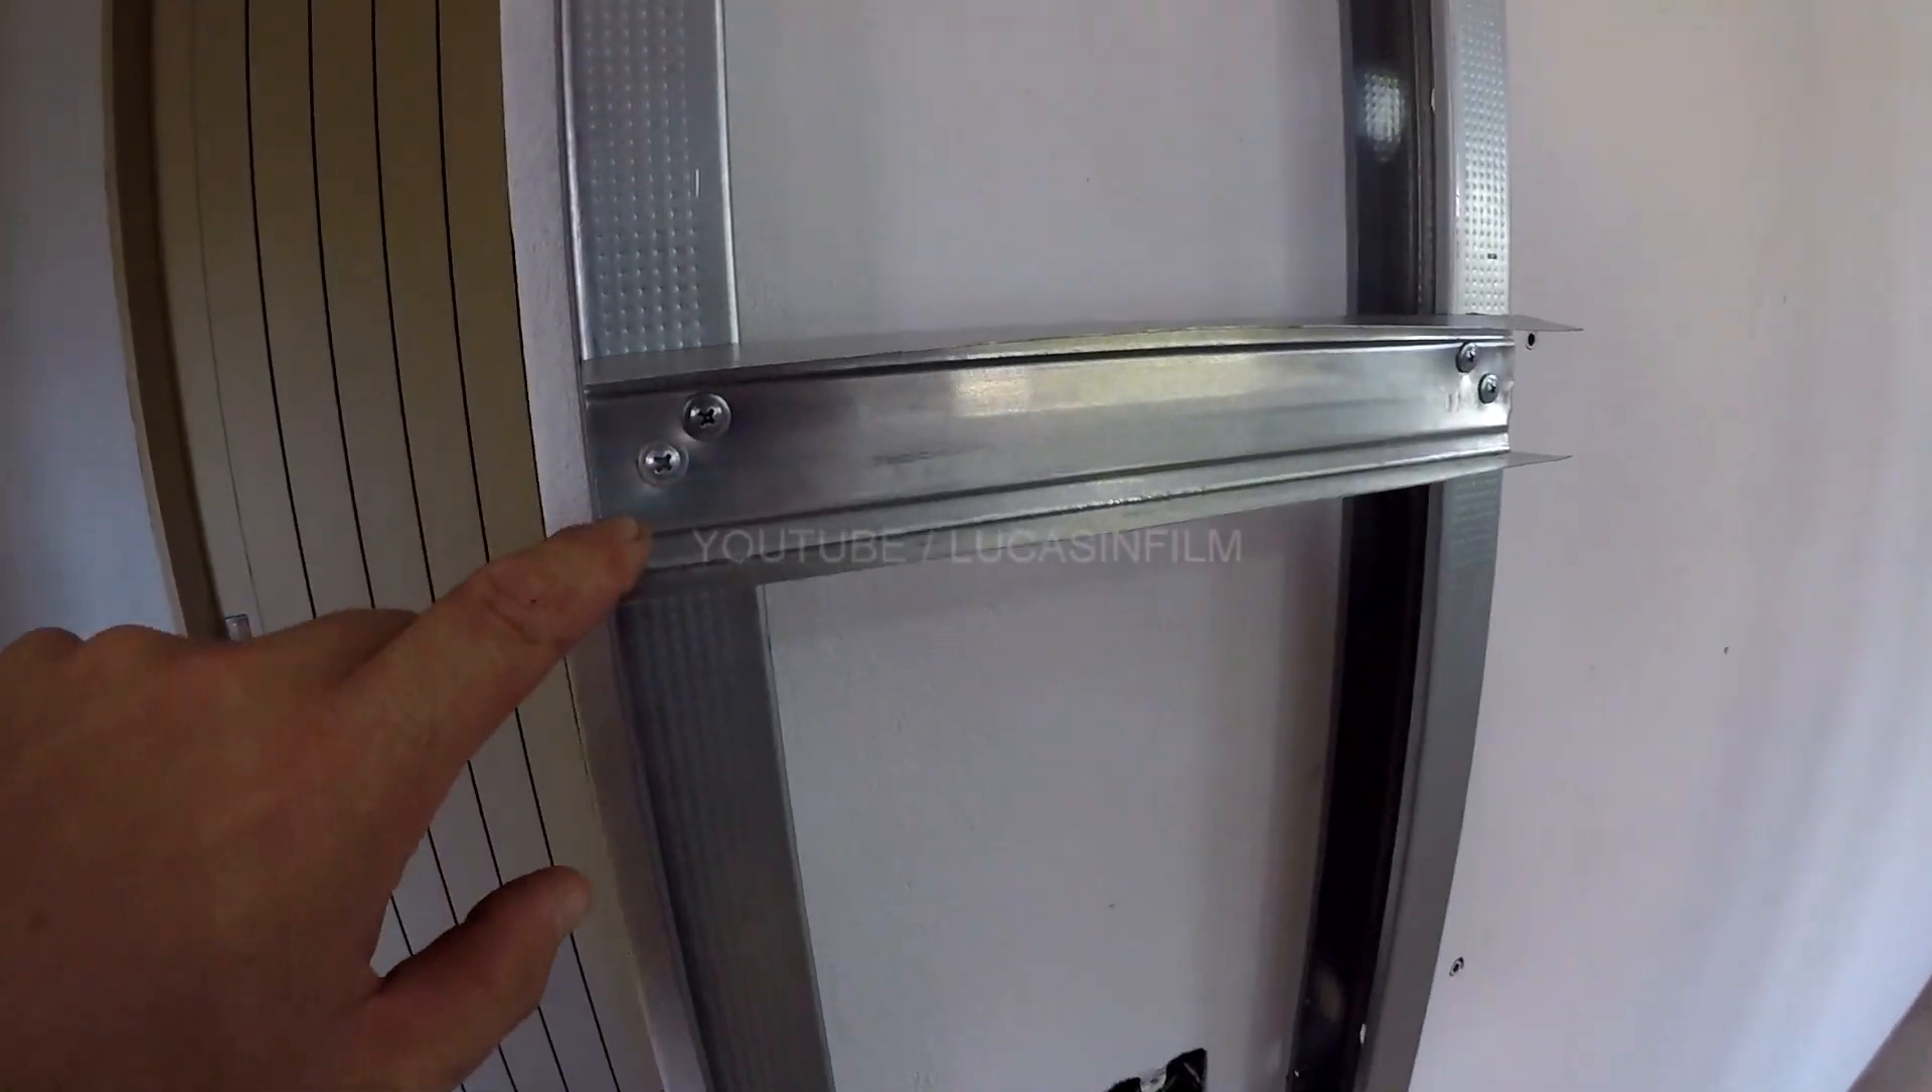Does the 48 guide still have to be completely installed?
No.